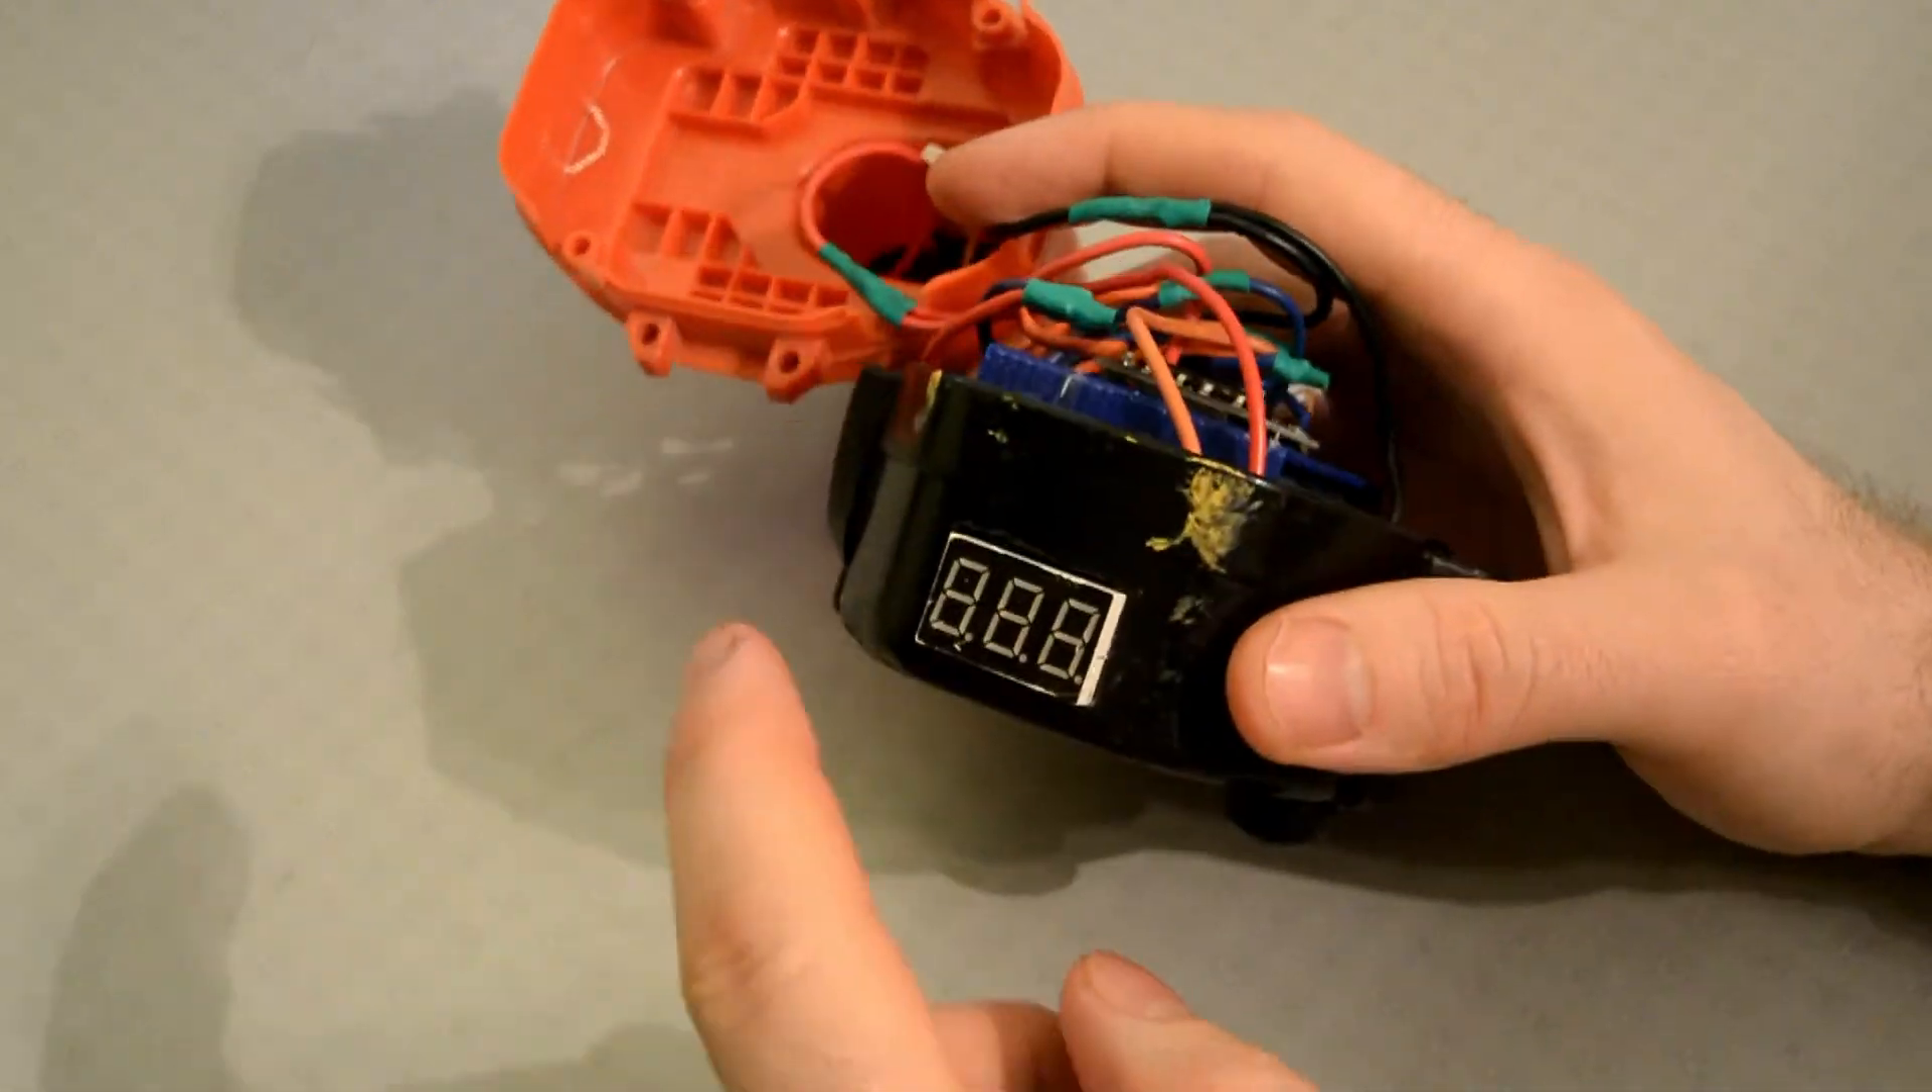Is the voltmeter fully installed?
Yes.